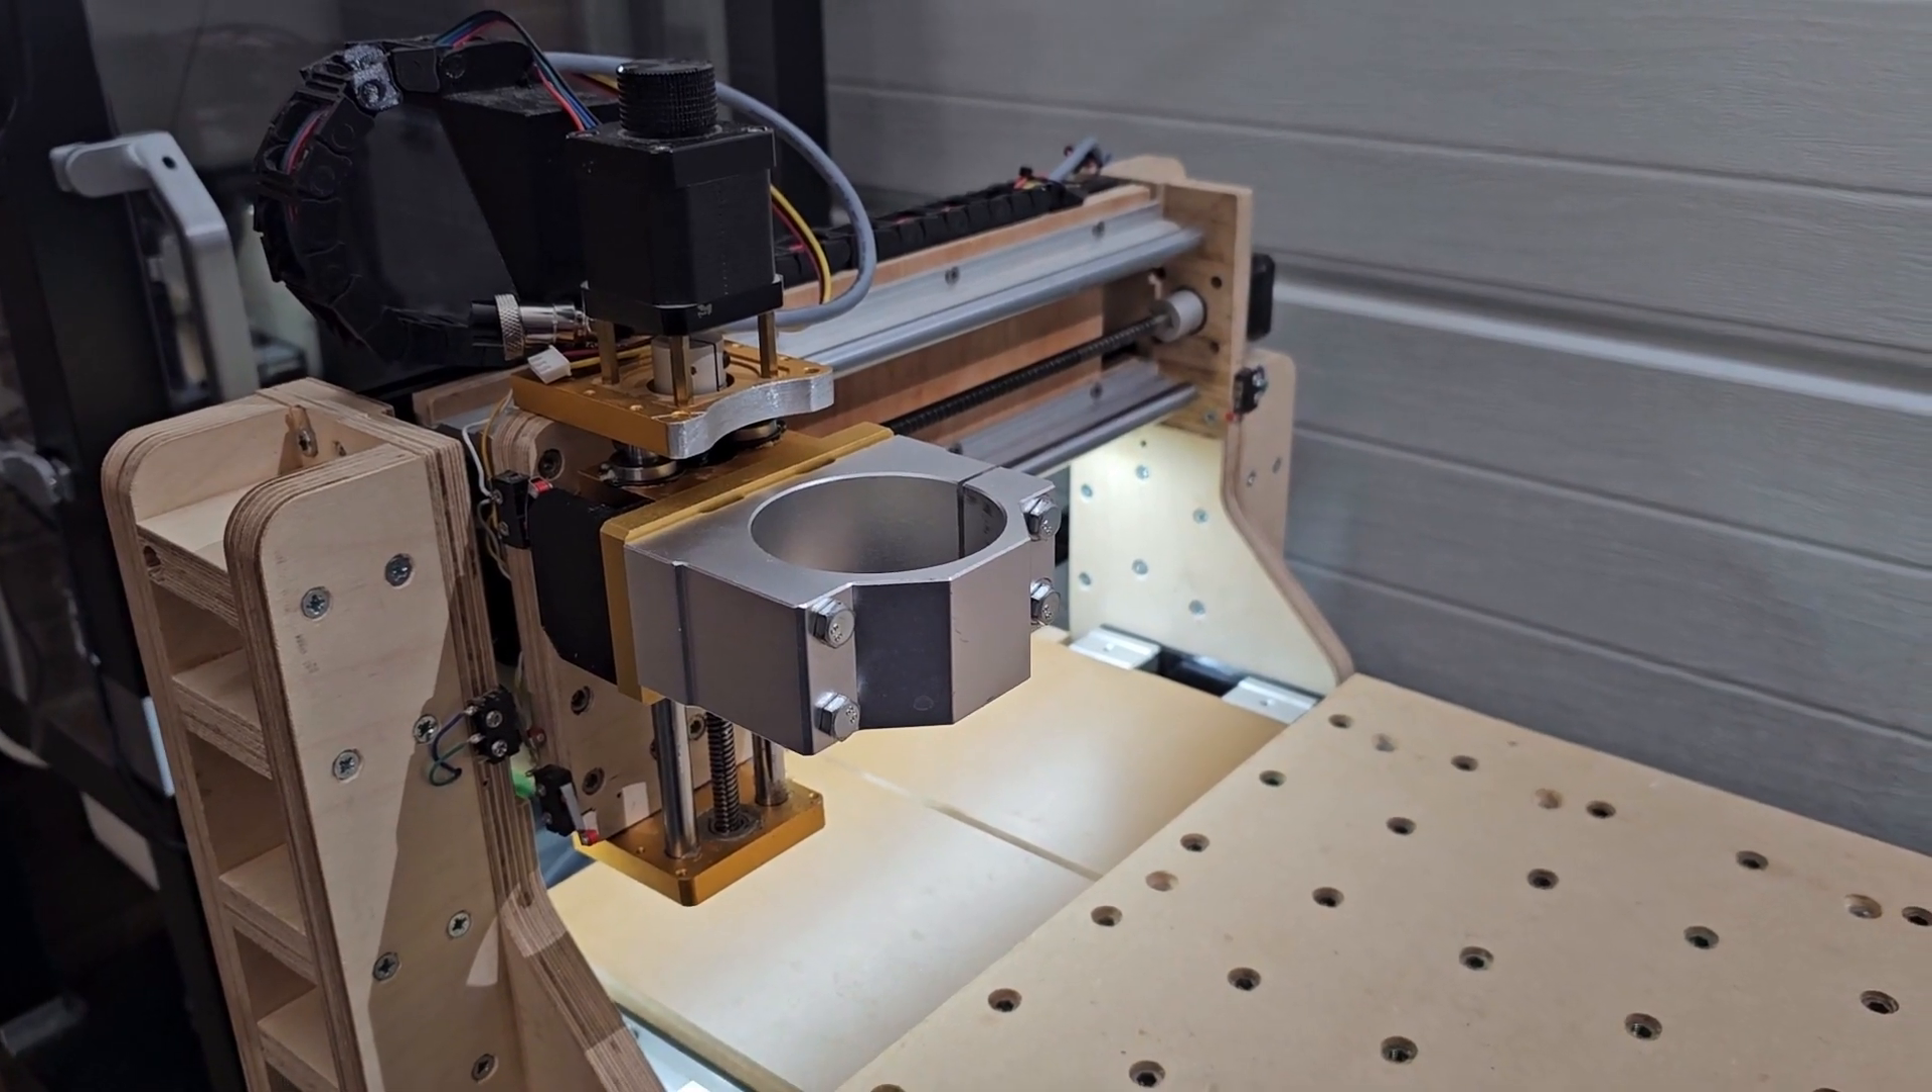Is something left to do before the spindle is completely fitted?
Yes.